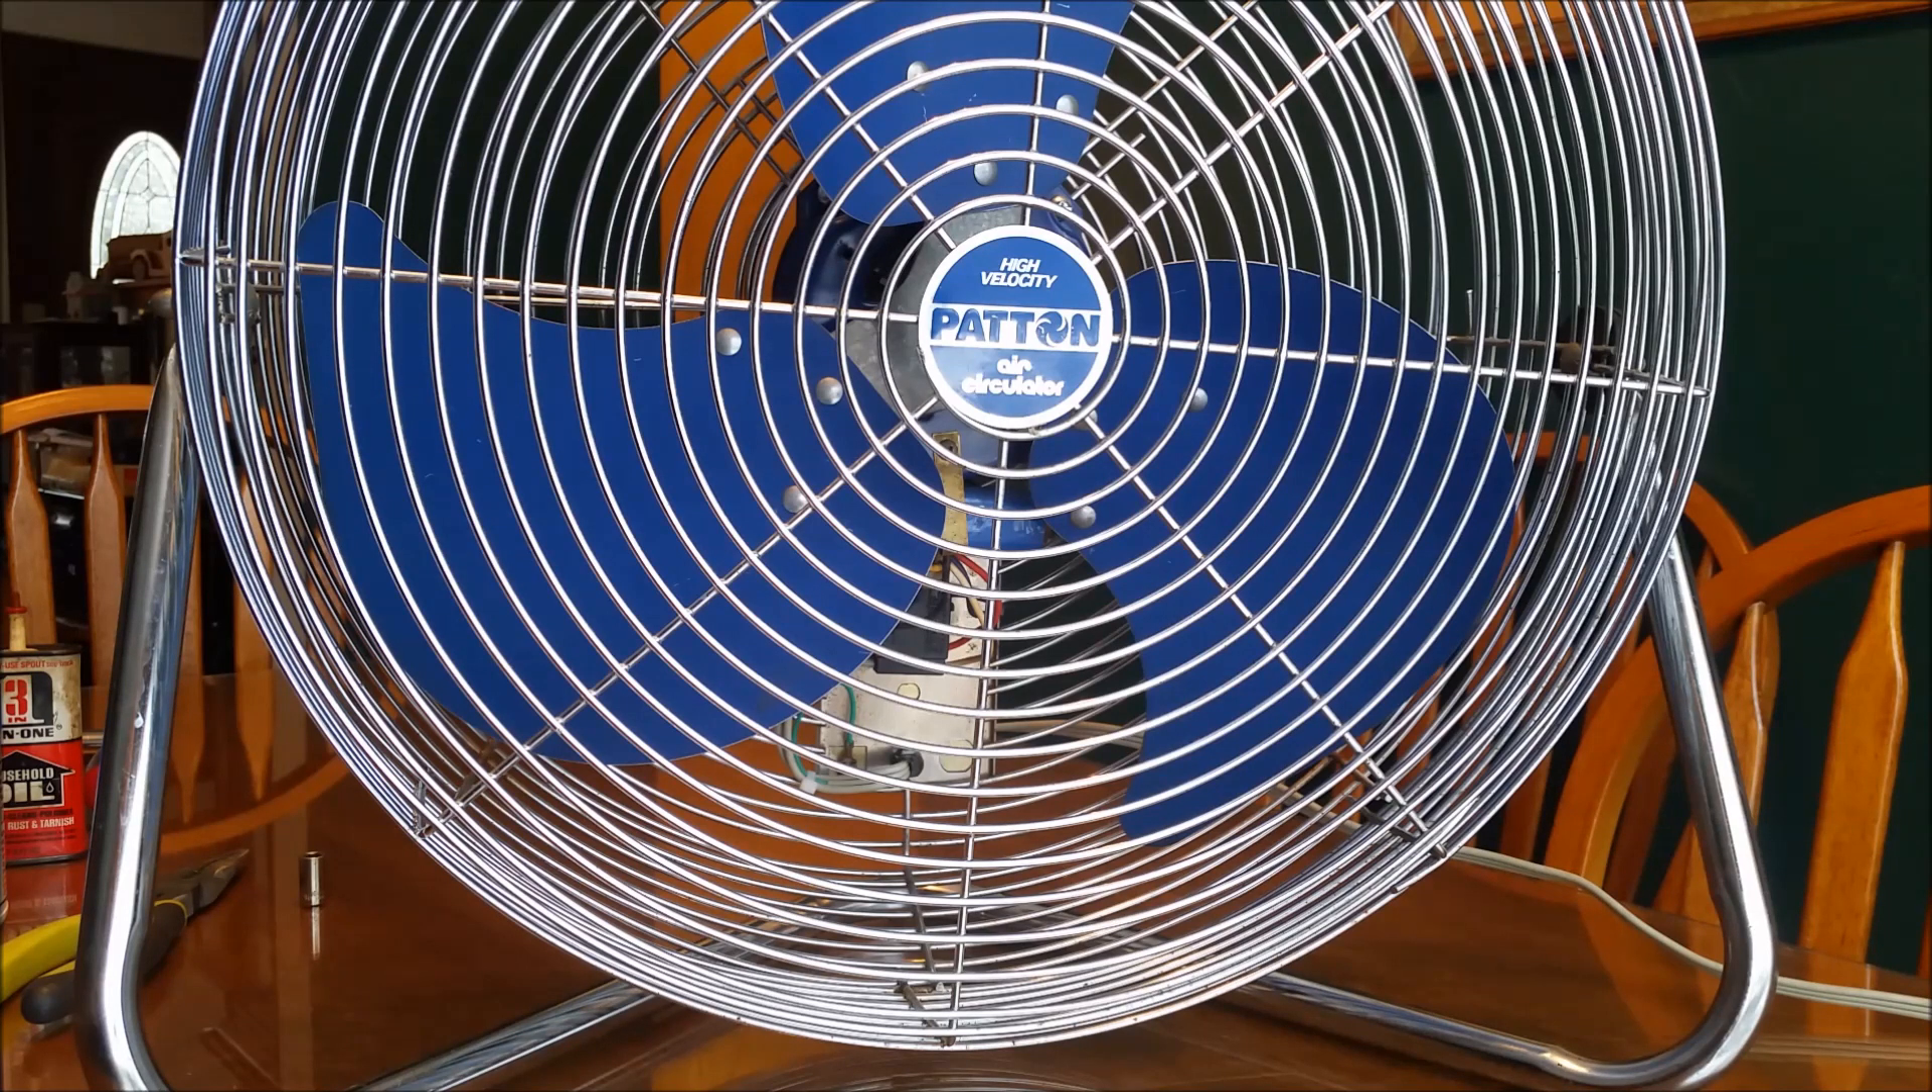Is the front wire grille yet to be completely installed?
No.